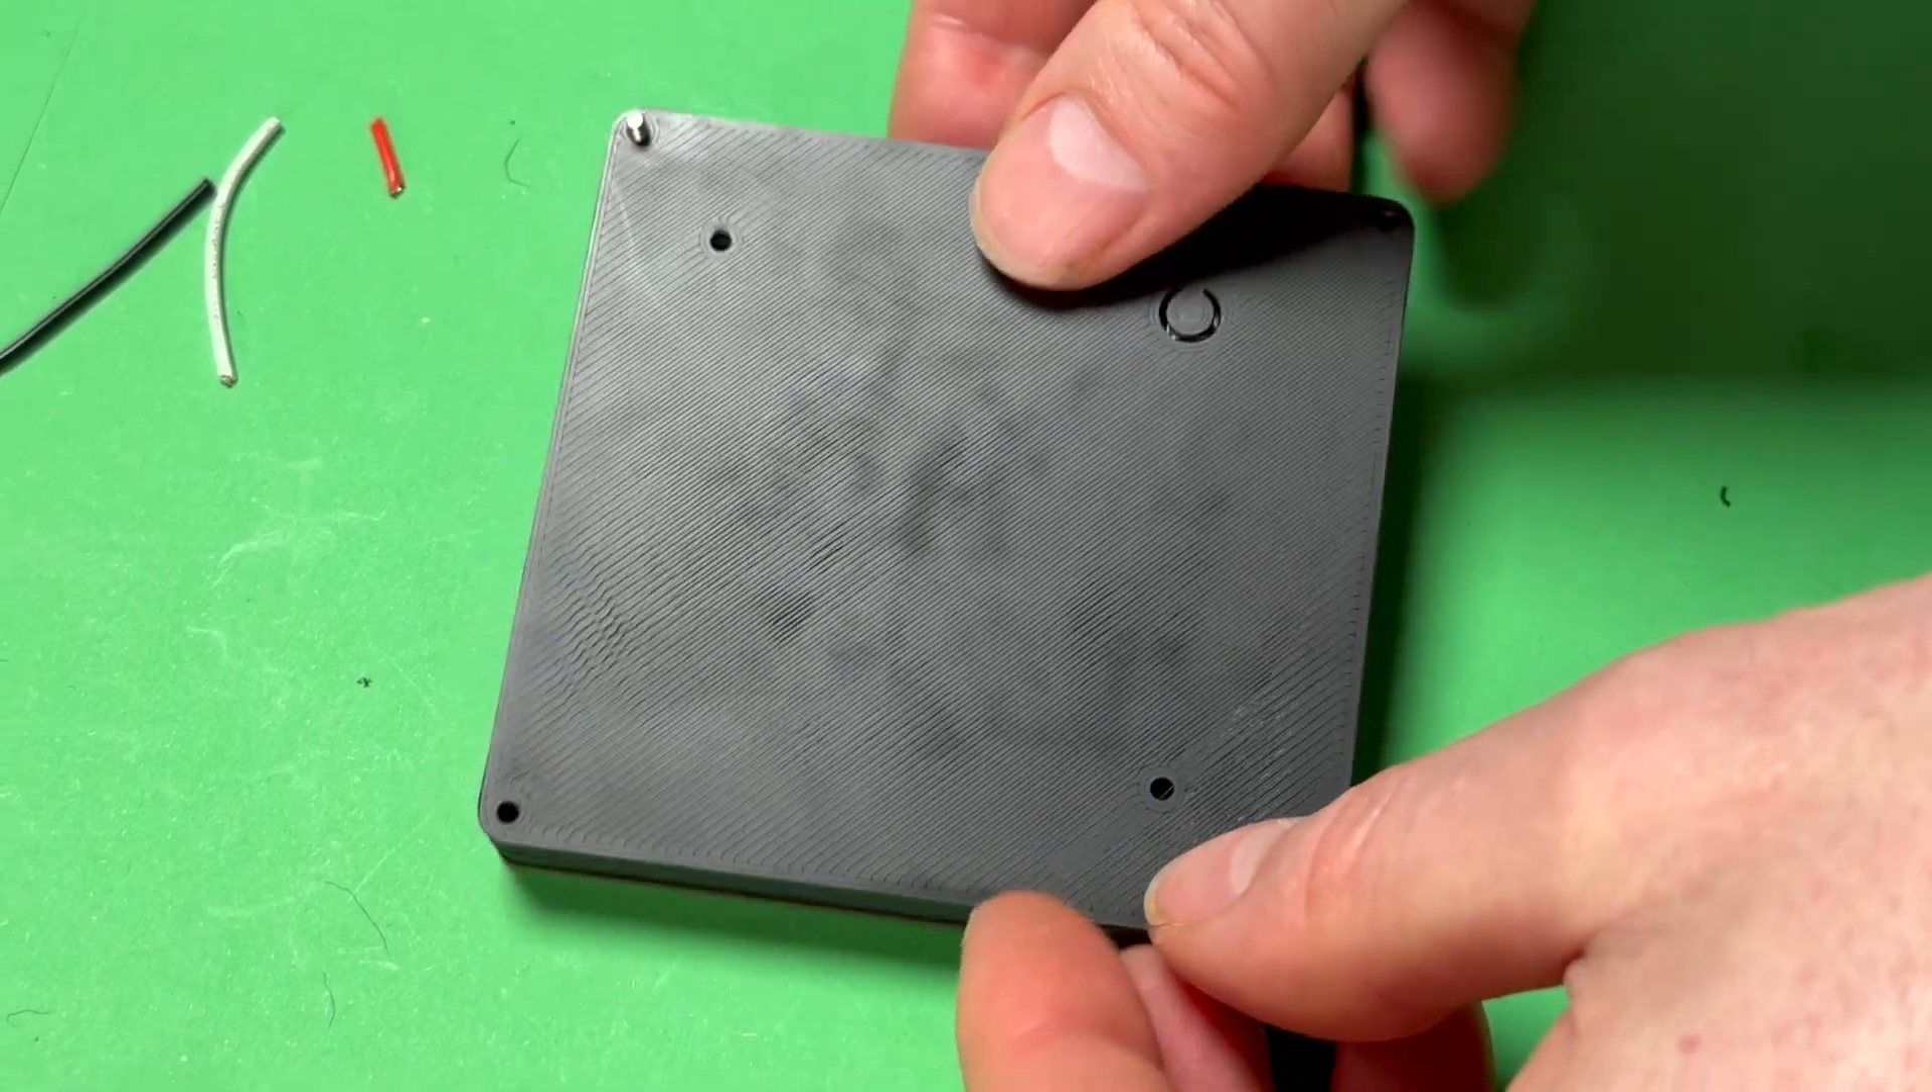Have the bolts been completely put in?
No.